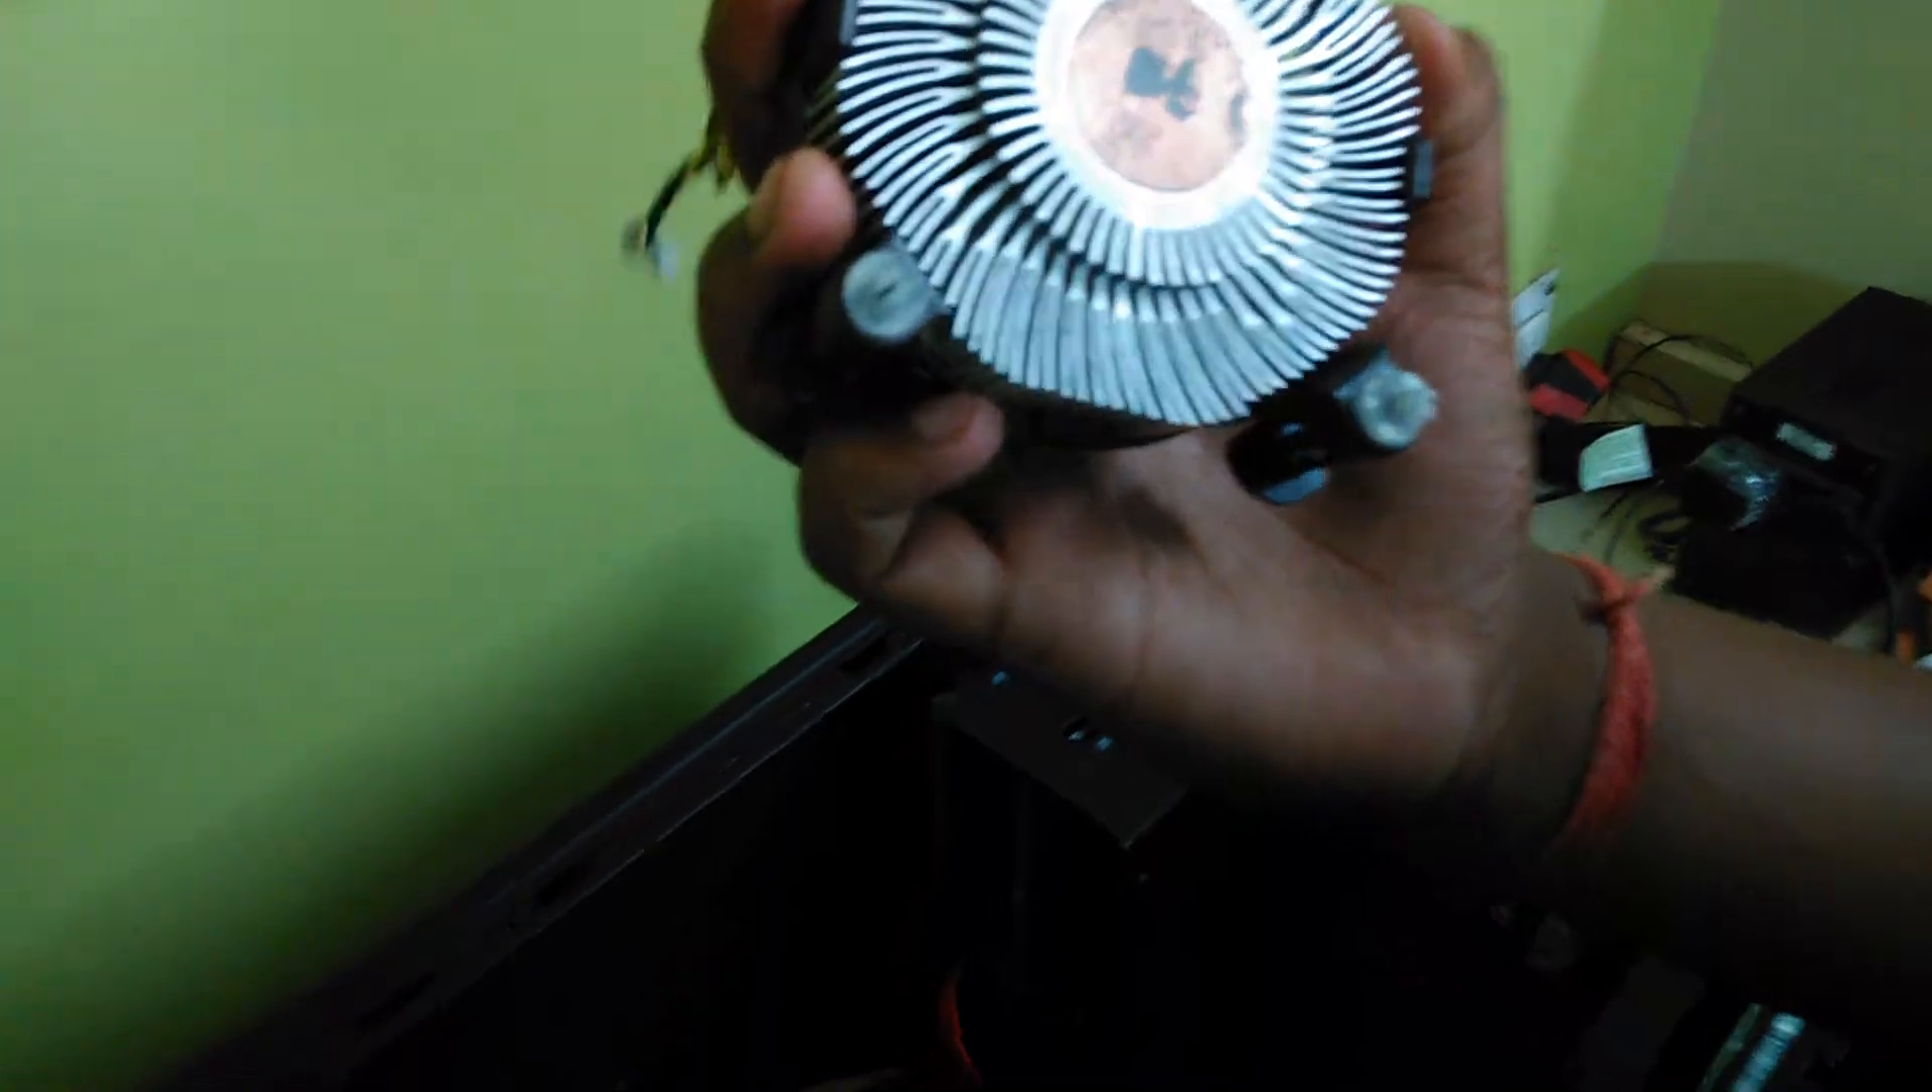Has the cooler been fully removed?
Yes.